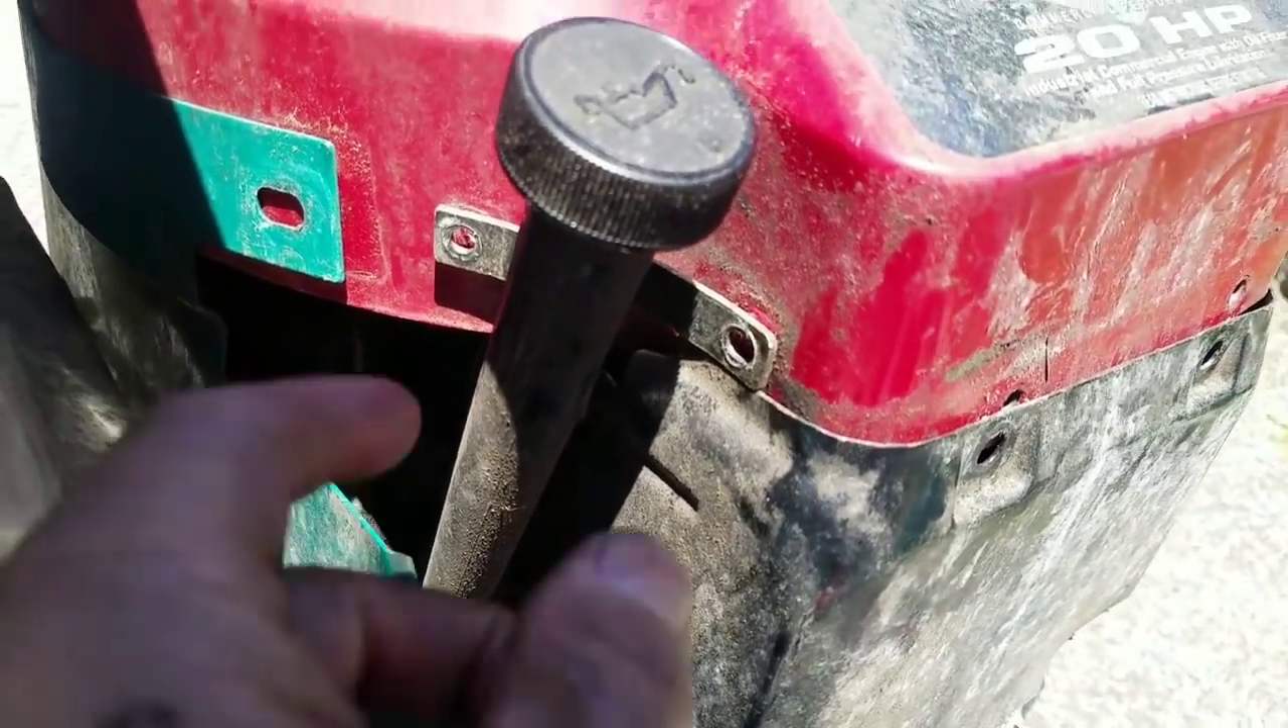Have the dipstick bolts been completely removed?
Yes.